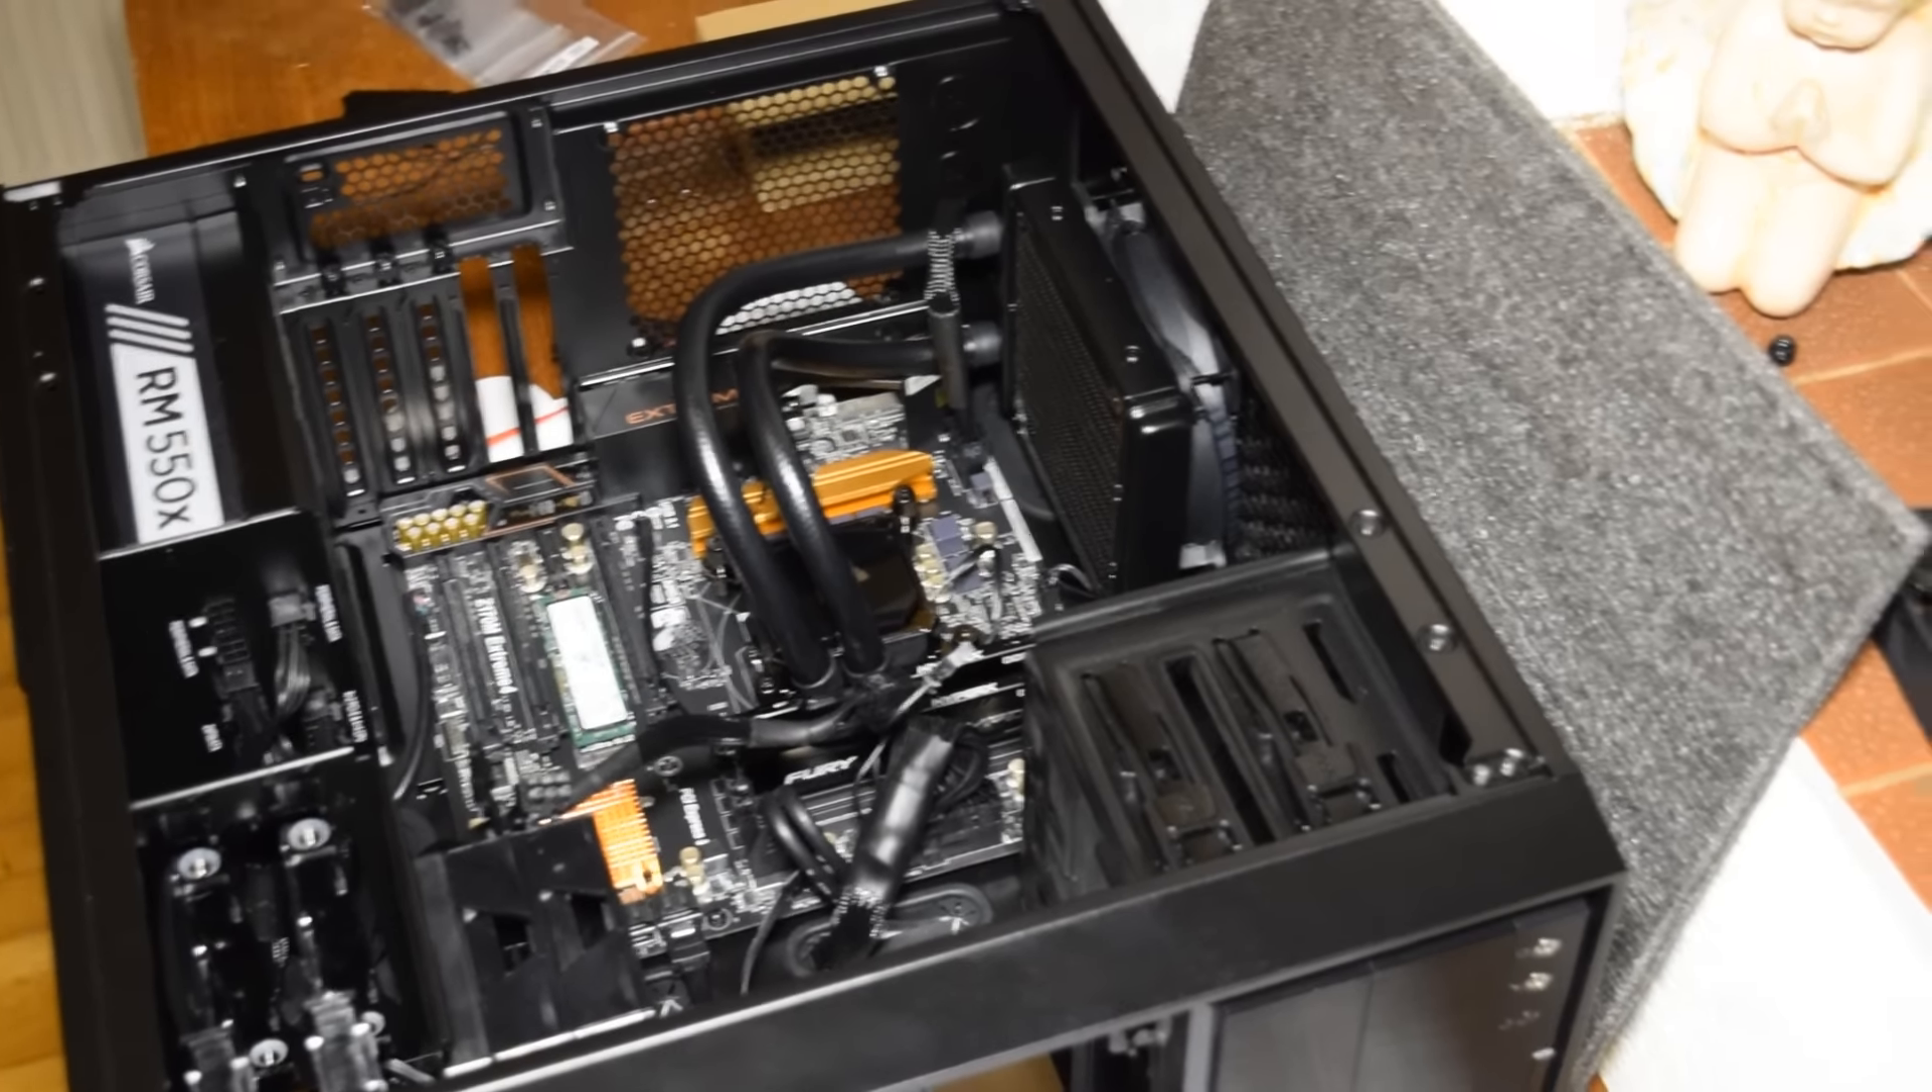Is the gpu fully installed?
No.